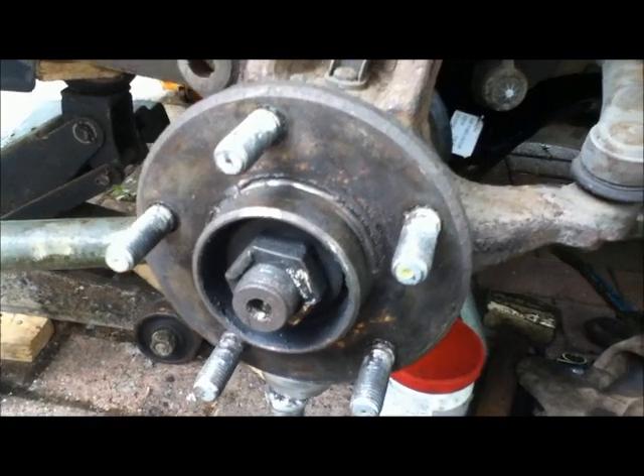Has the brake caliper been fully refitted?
No.